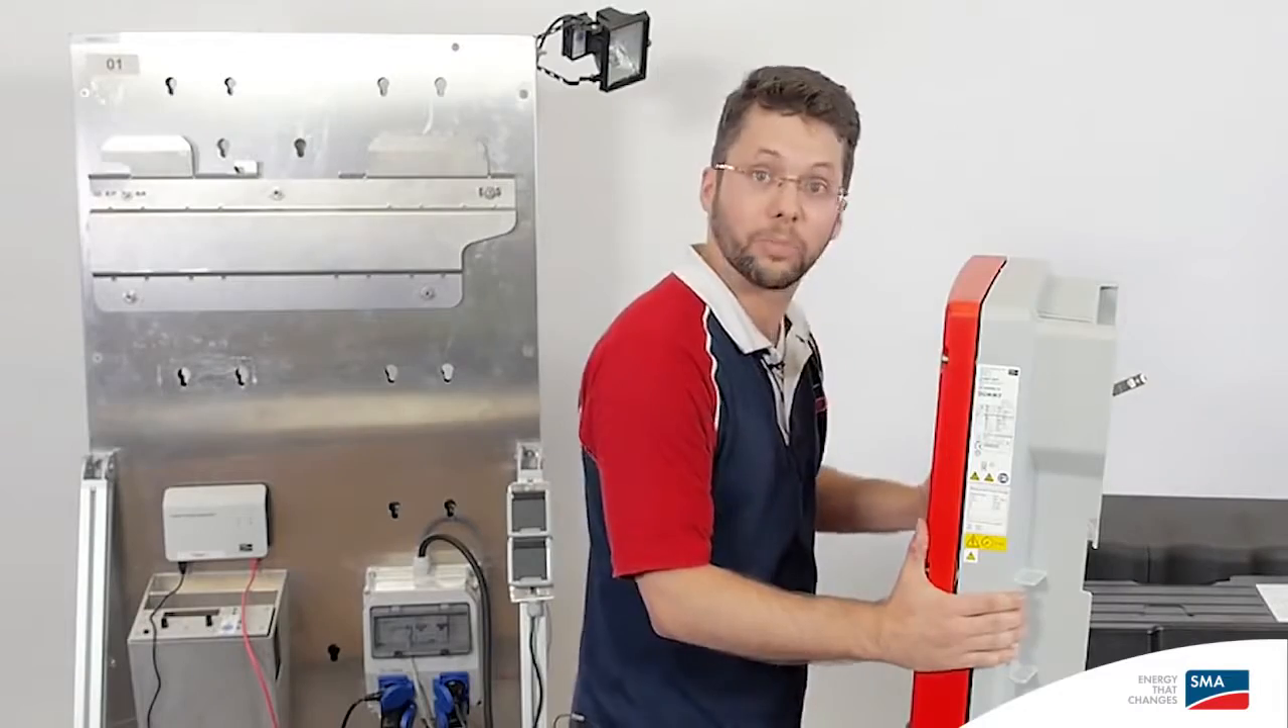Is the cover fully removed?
No.